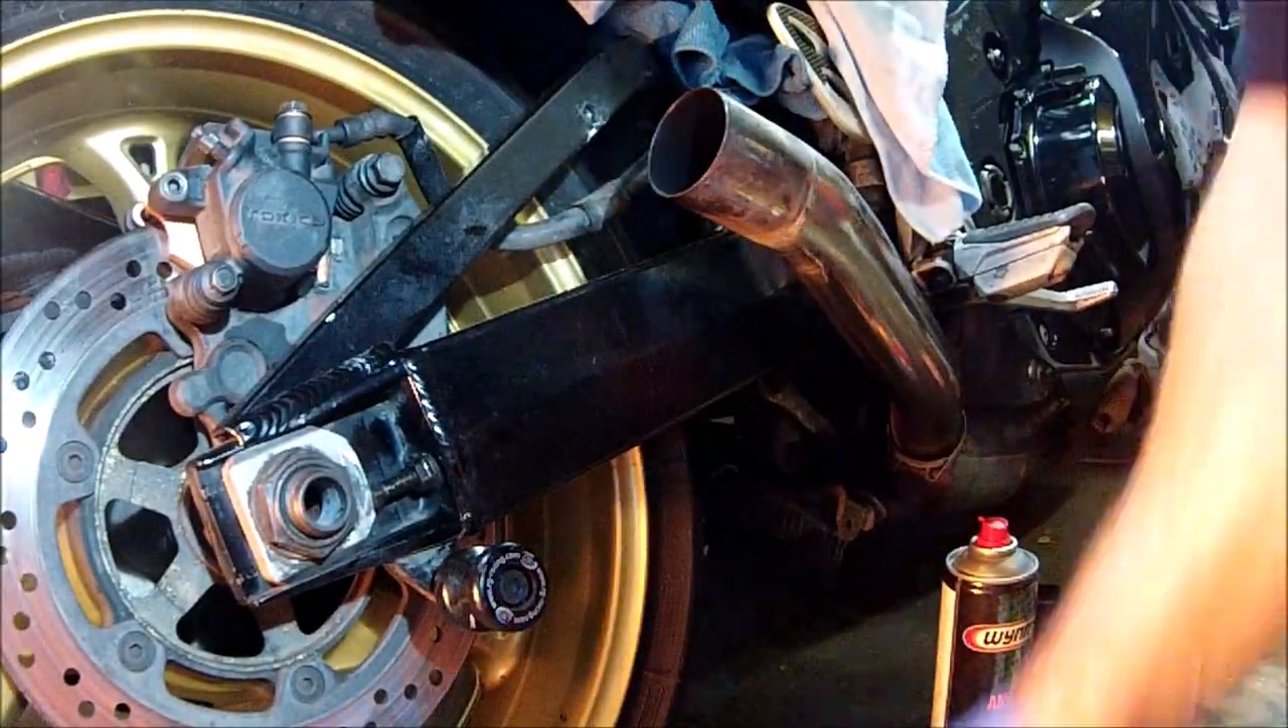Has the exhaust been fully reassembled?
No.